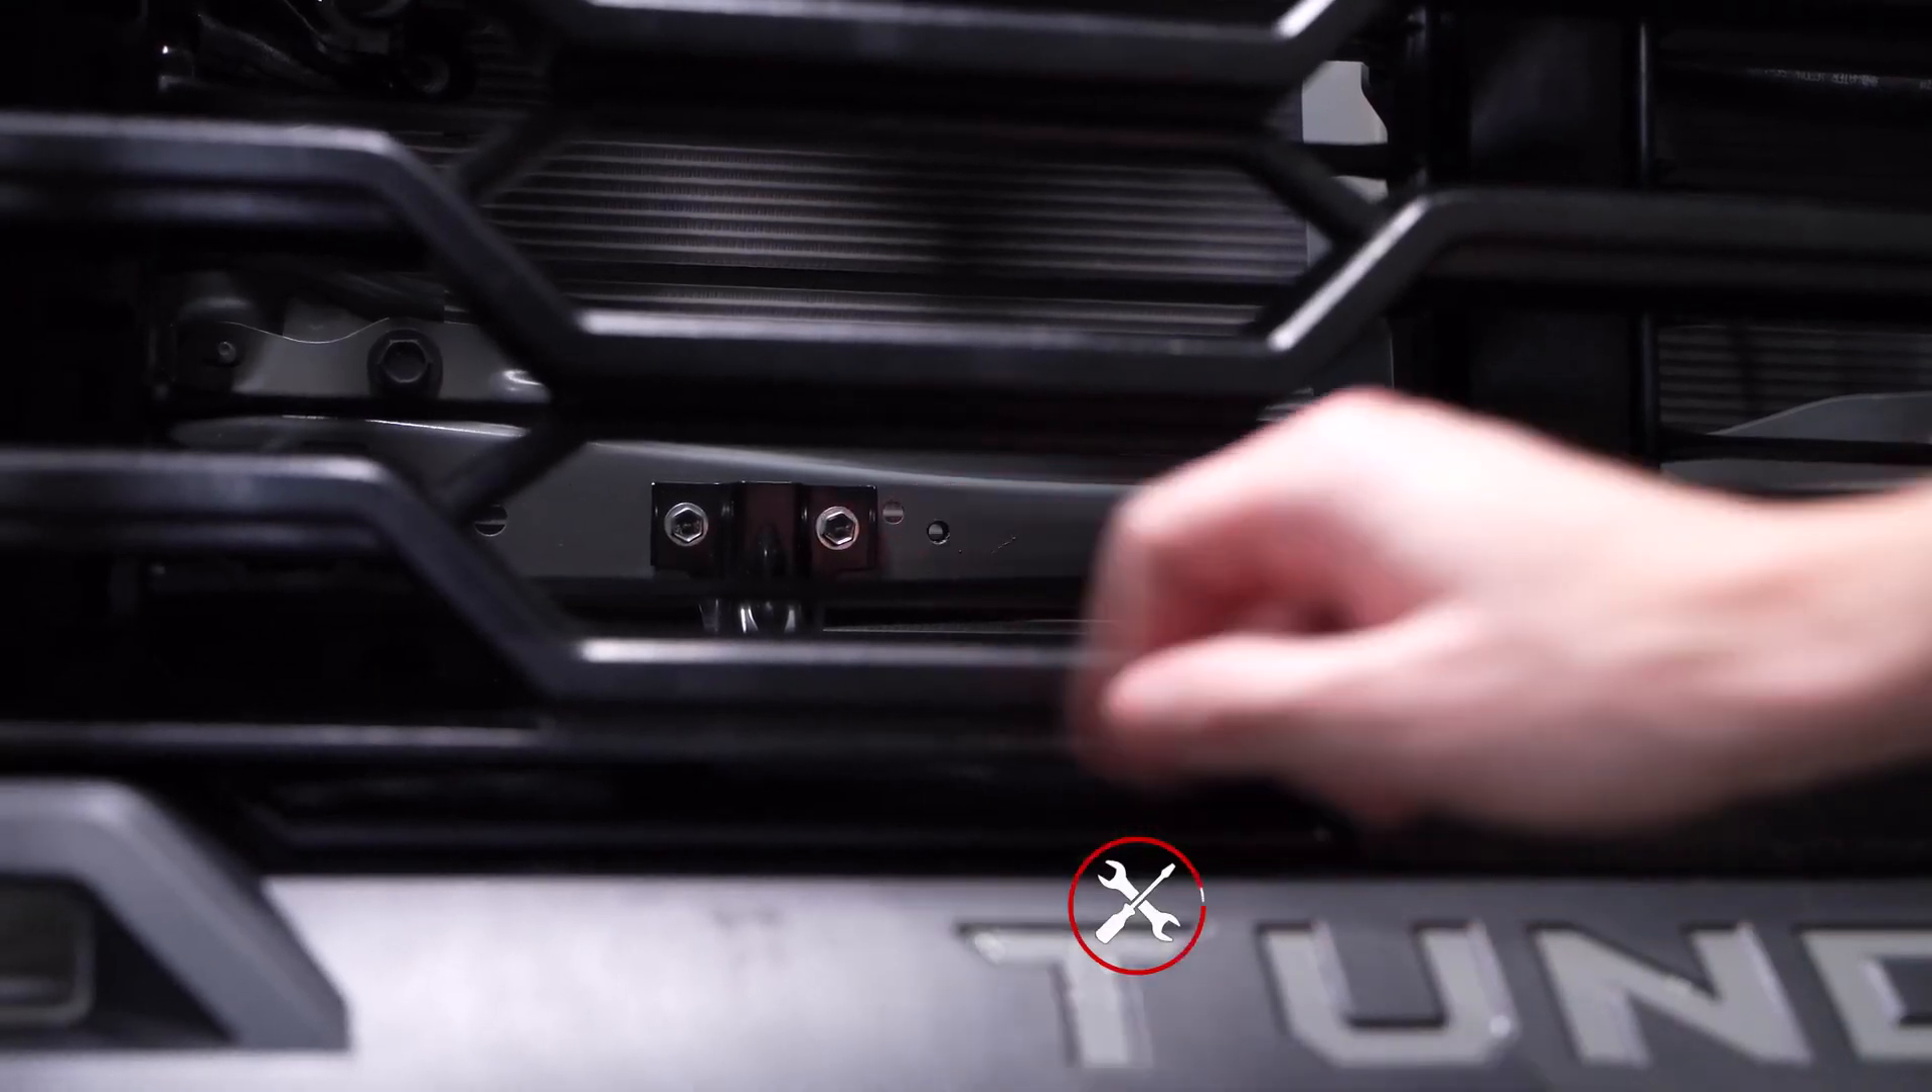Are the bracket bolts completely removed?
No.